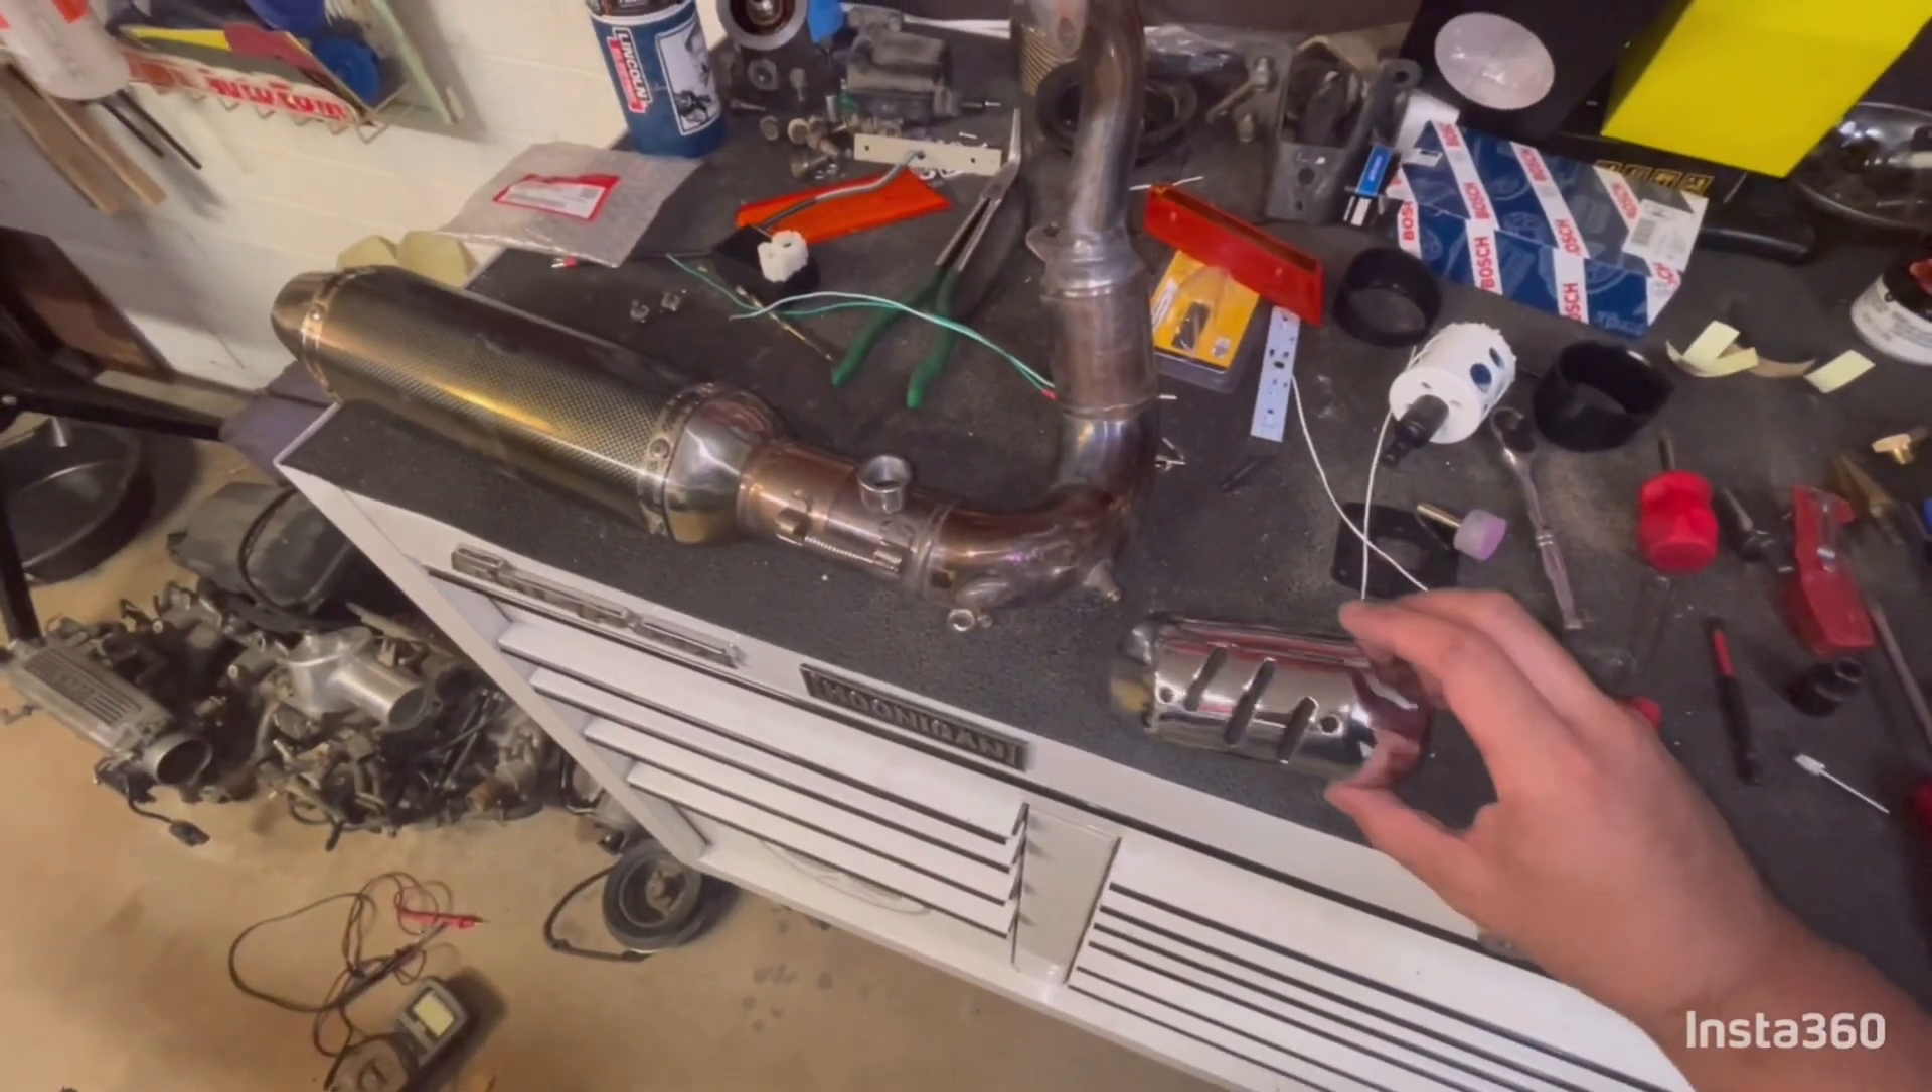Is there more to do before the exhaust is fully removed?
No.